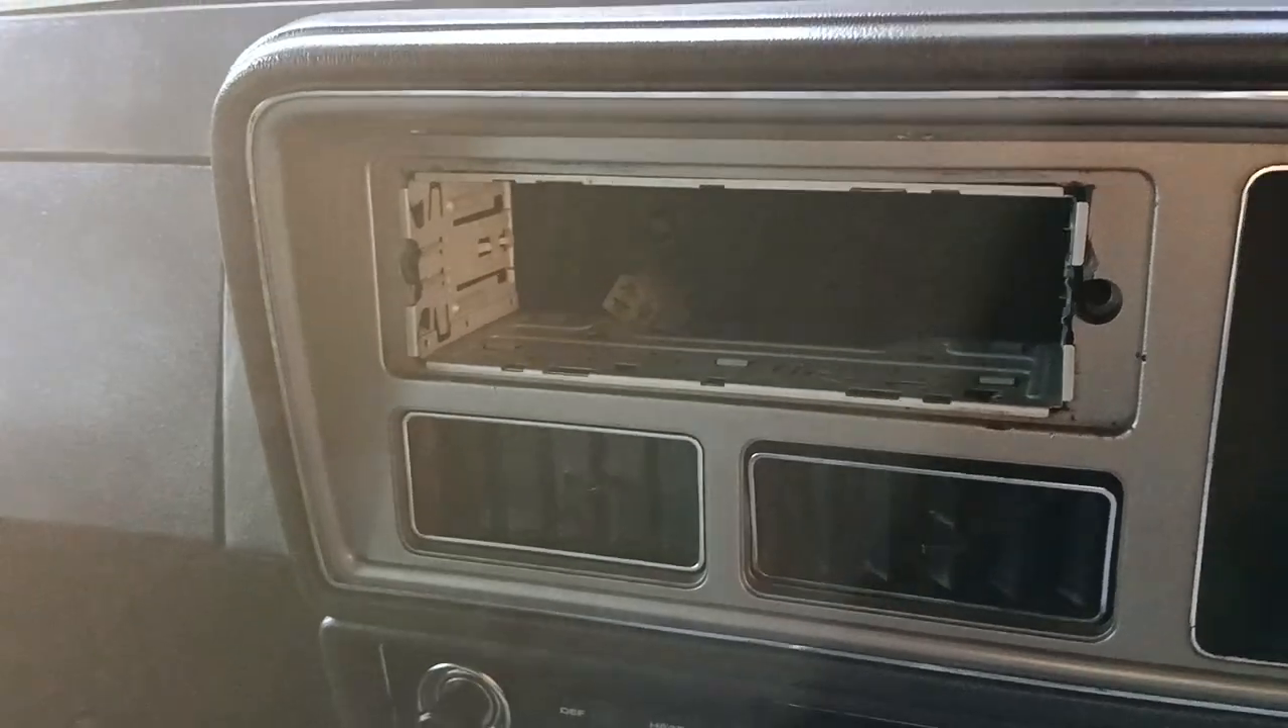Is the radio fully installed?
No.